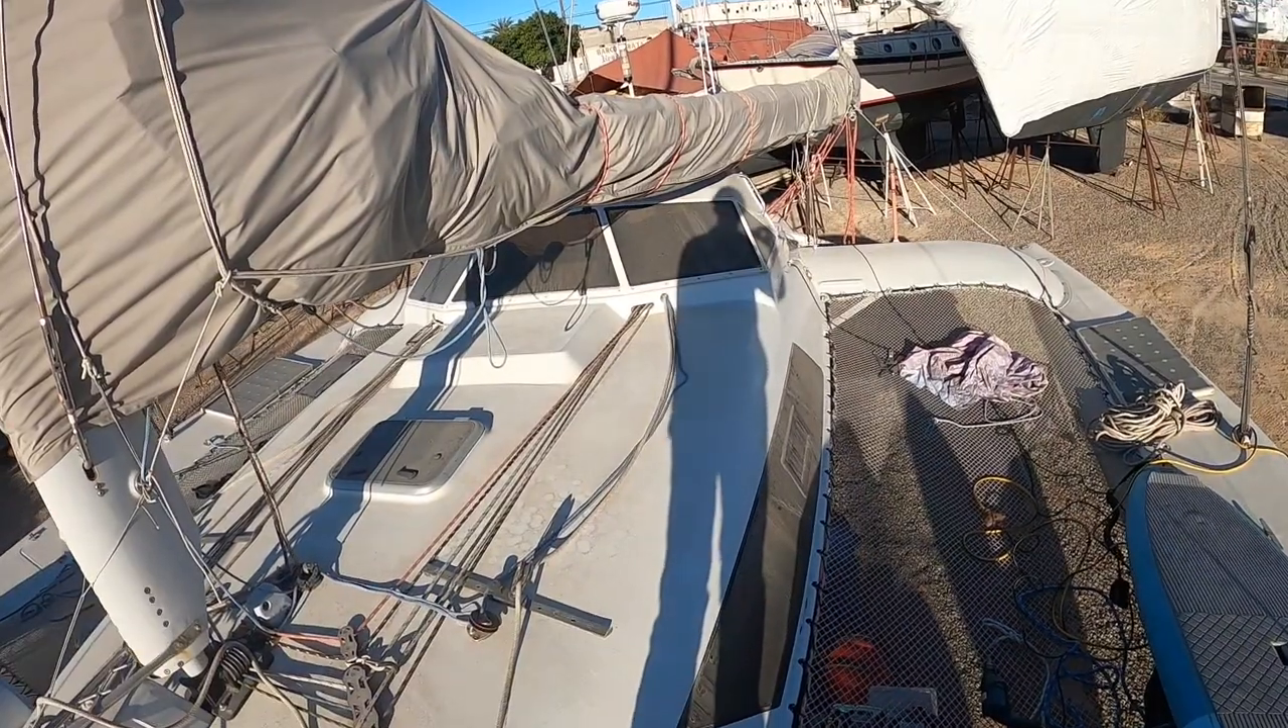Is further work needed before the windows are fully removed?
Yes.